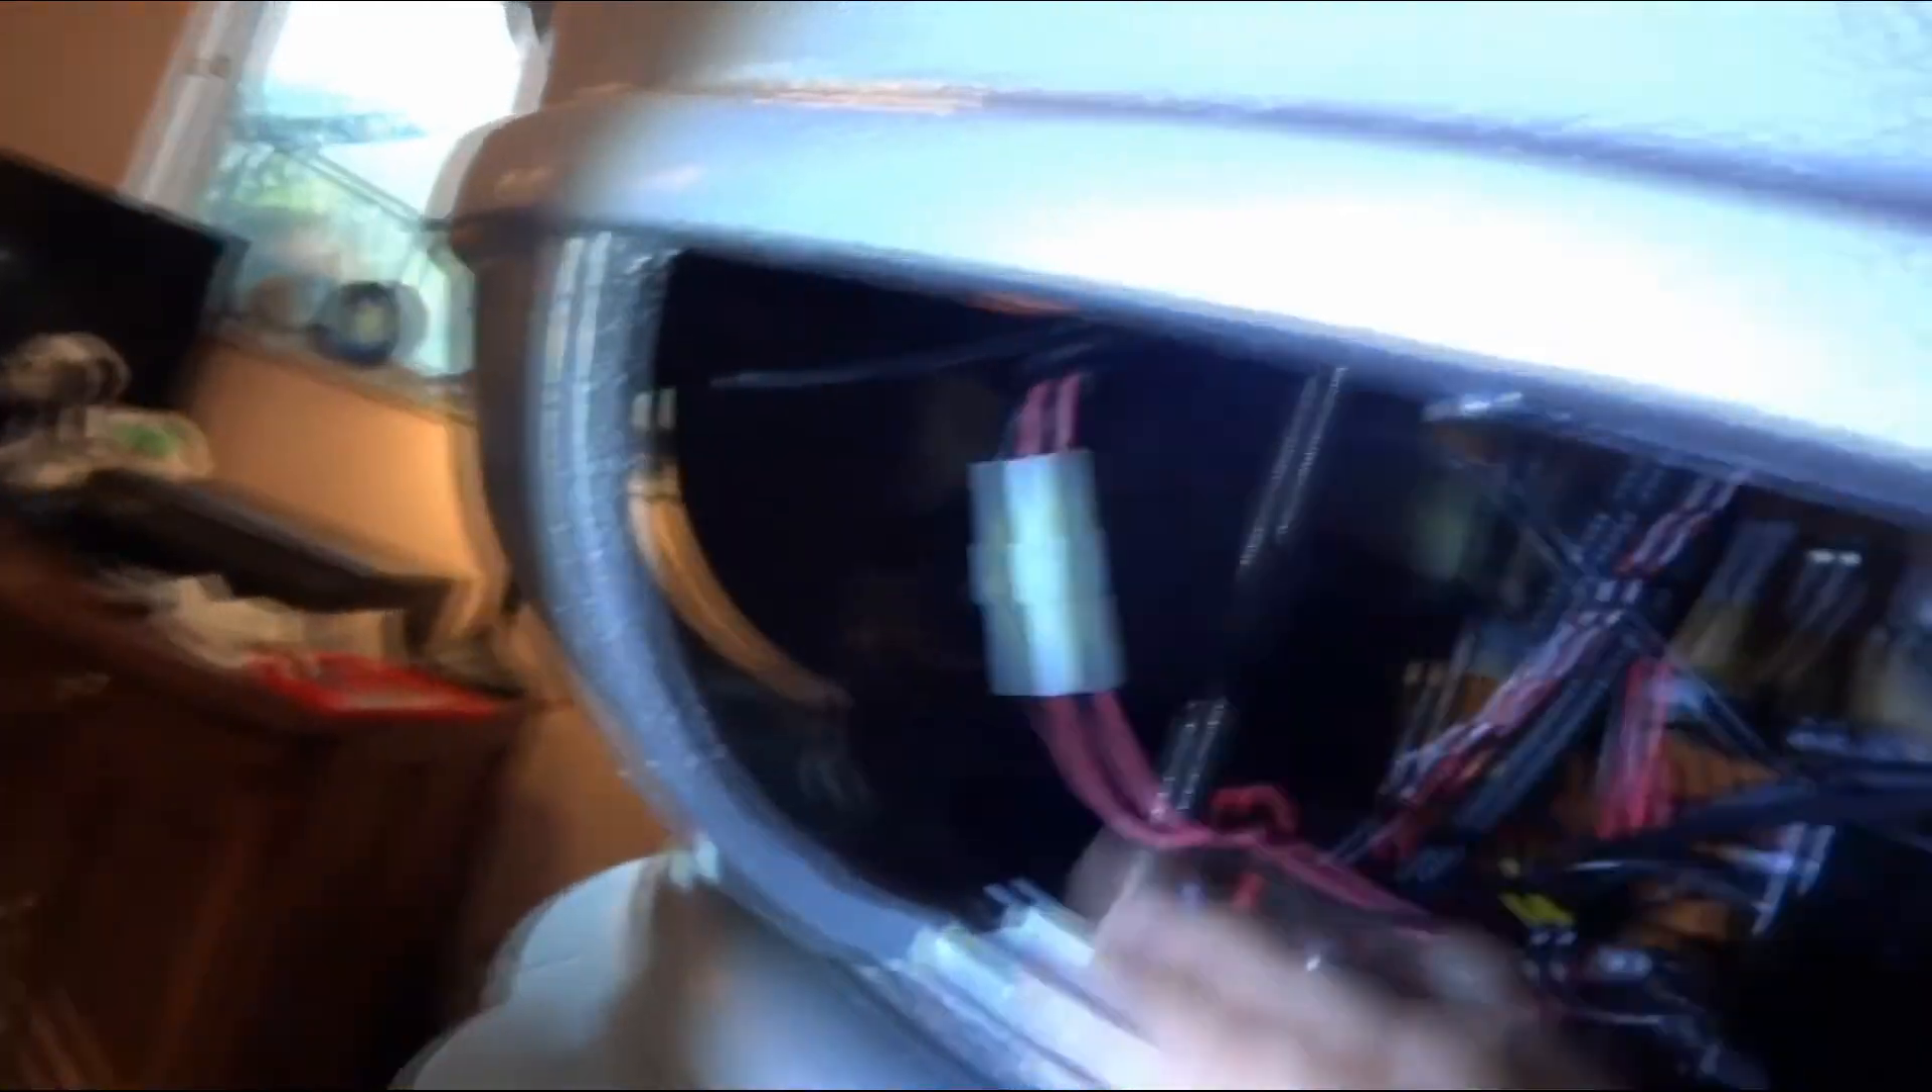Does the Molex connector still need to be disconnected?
Yes.